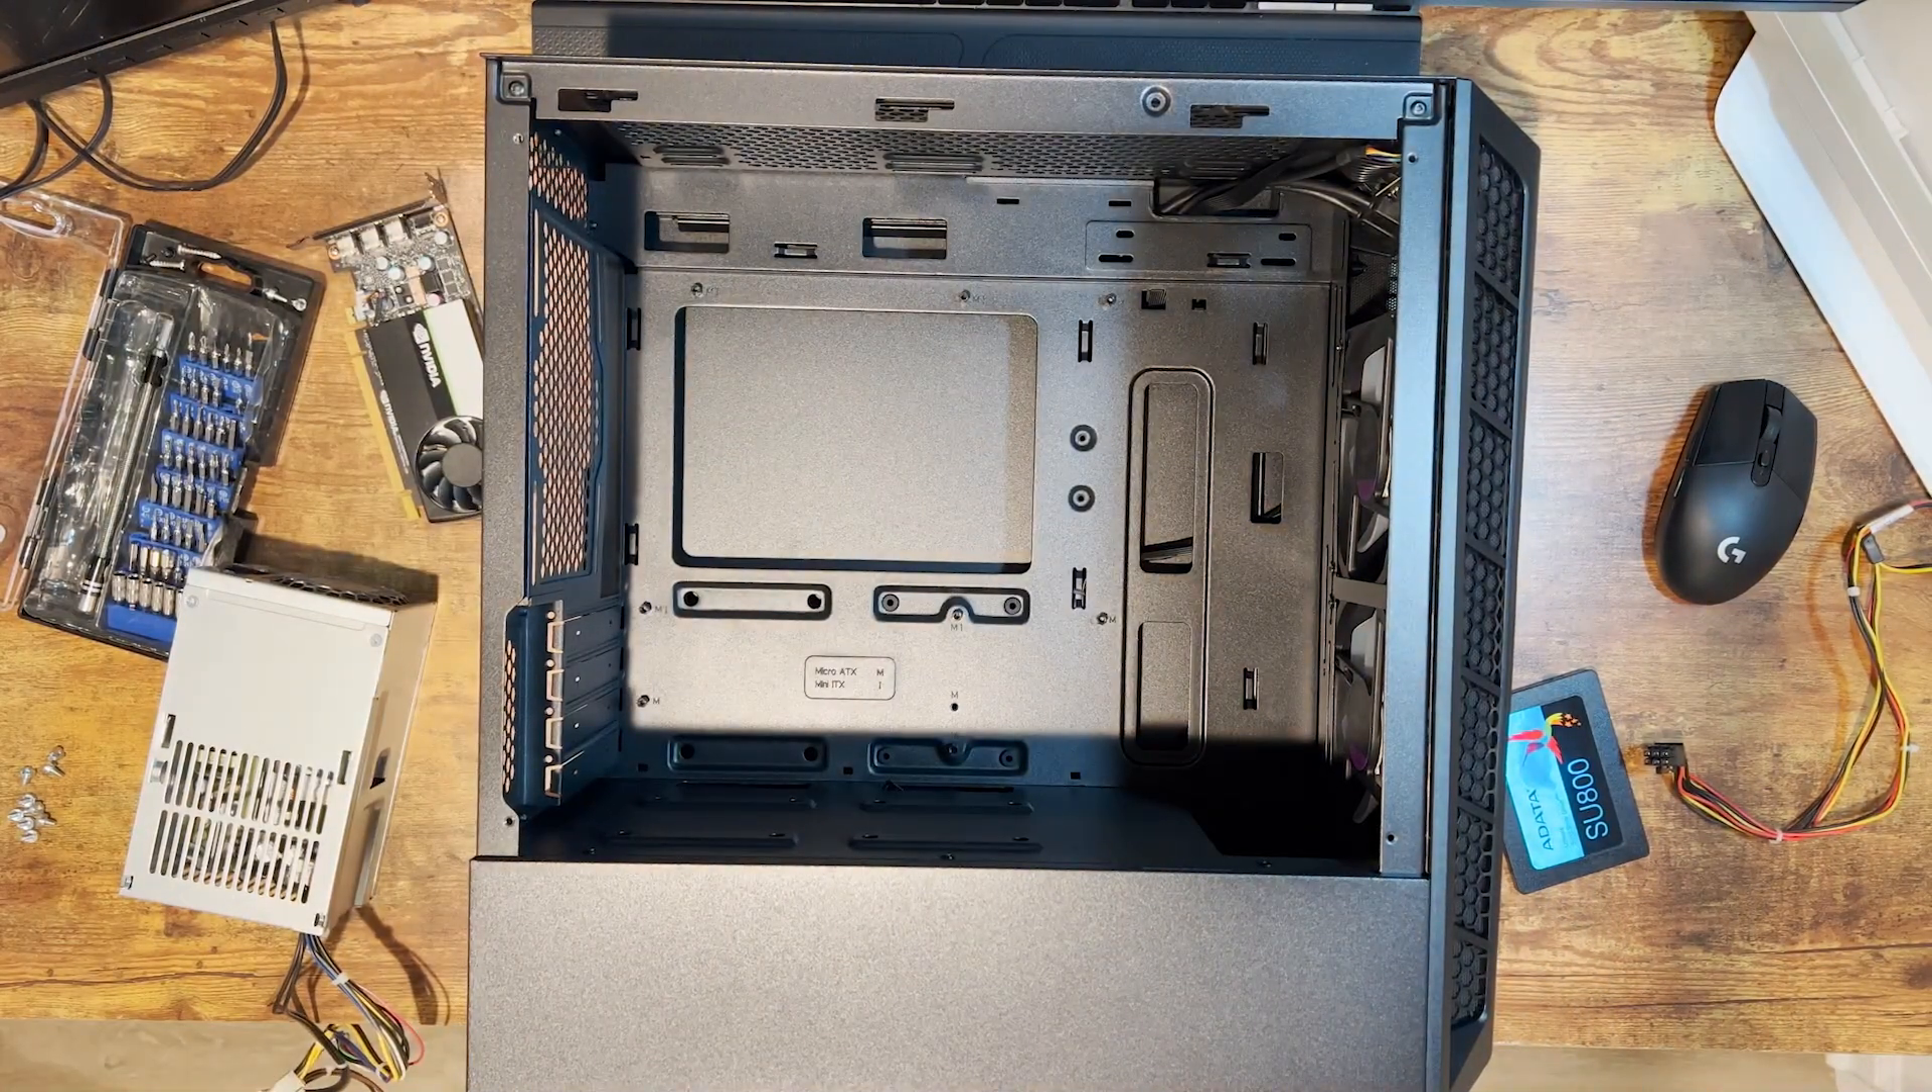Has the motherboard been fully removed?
Yes.